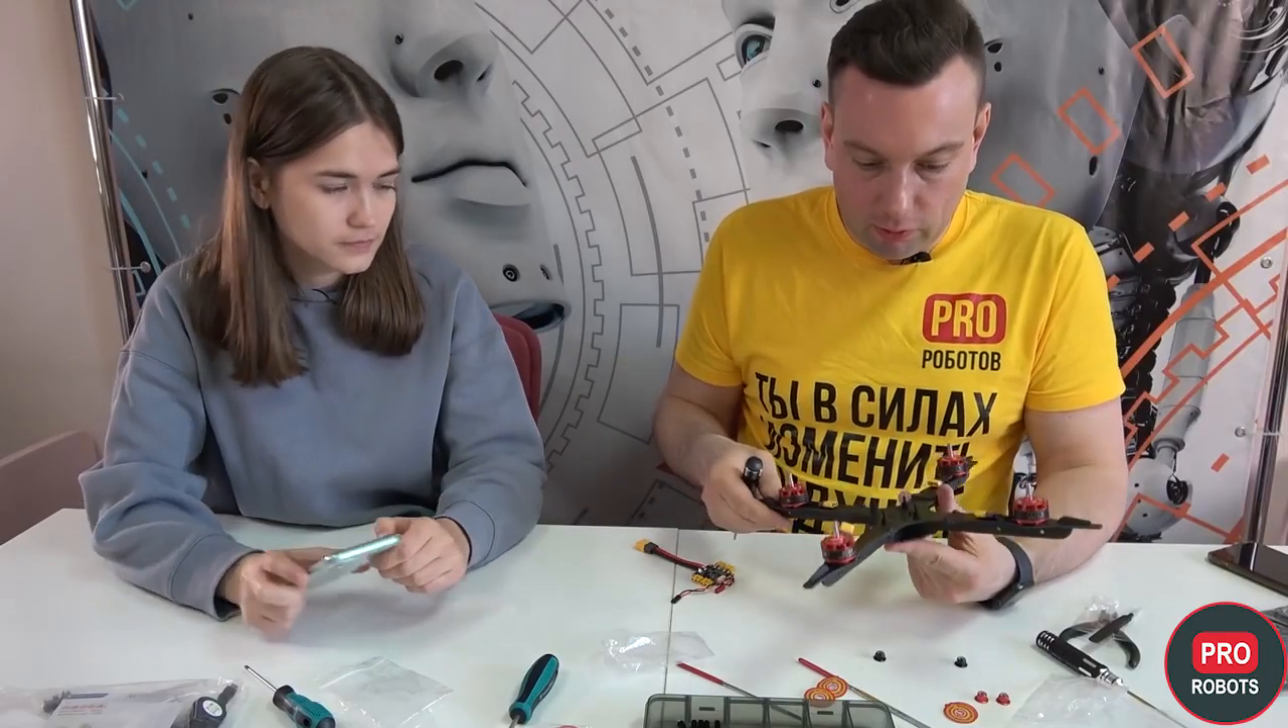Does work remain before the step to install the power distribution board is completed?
Yes.